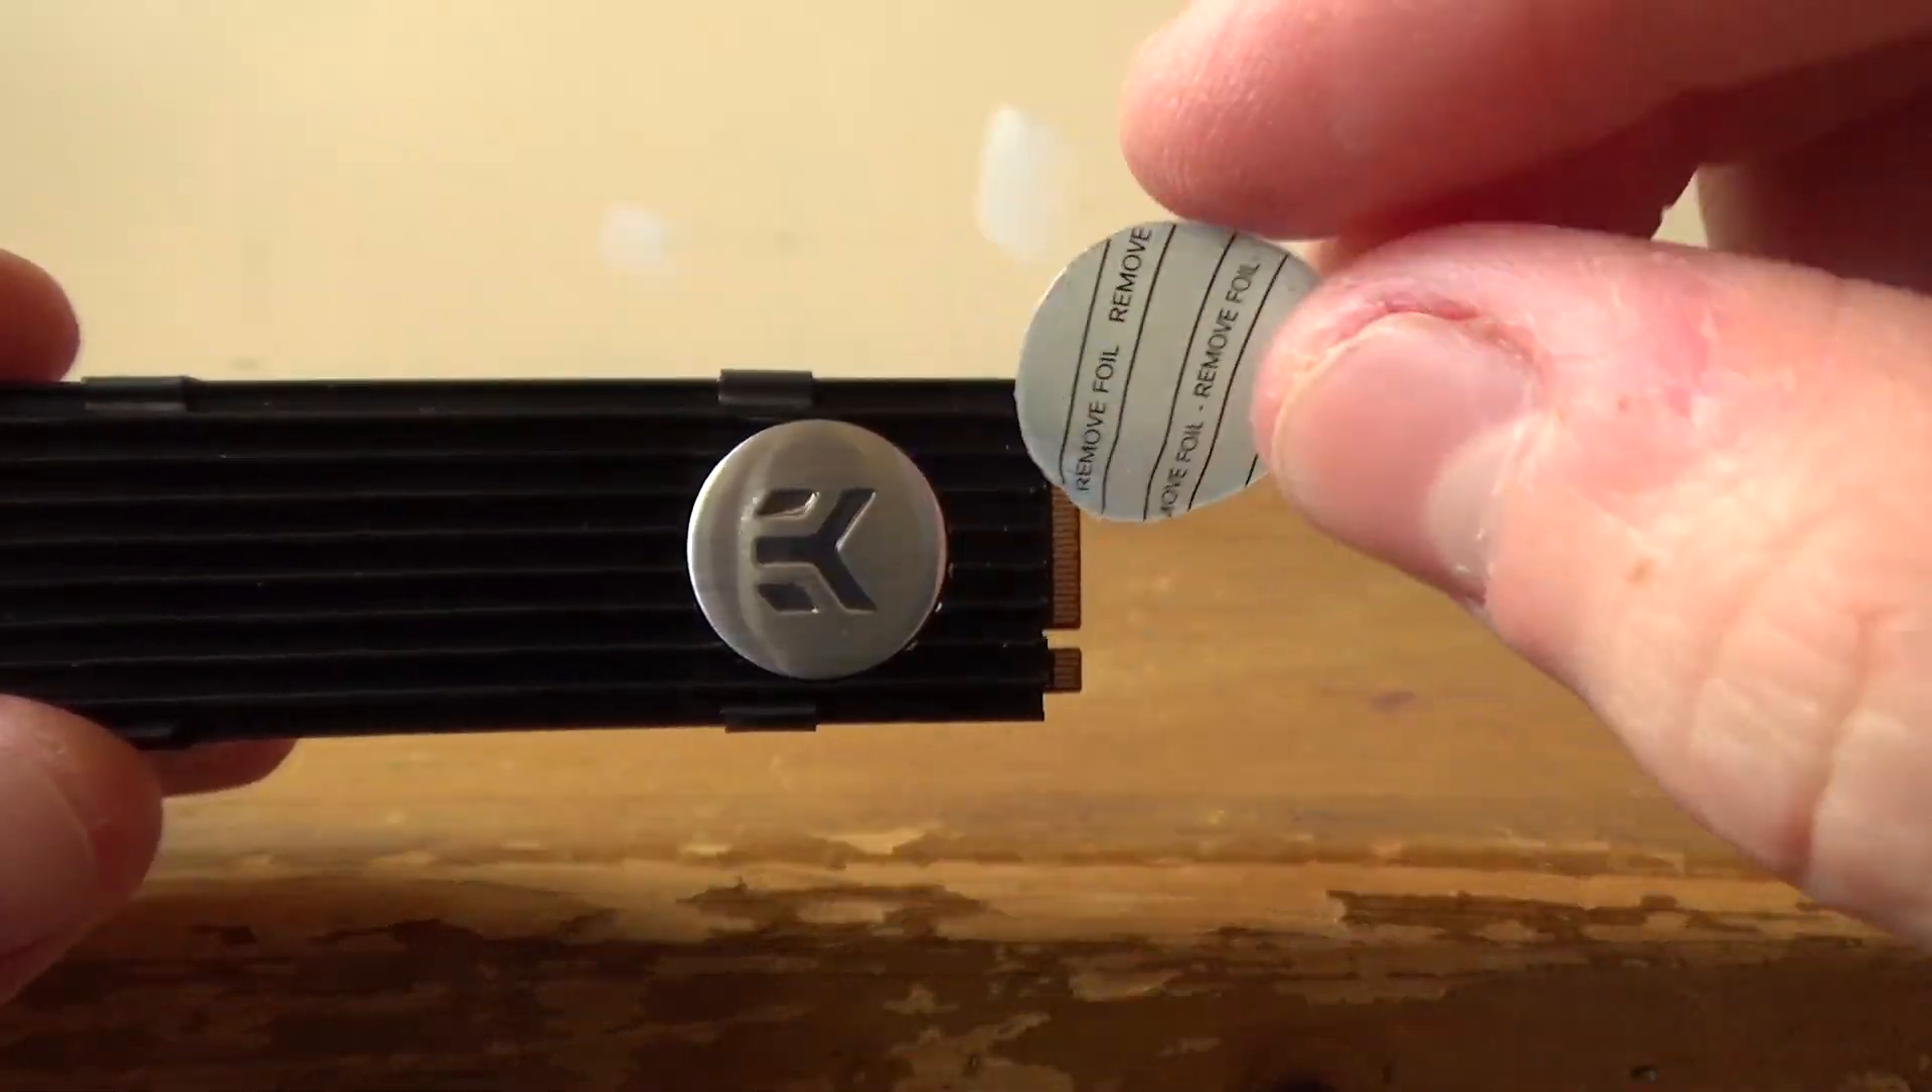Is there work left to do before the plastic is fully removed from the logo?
No.